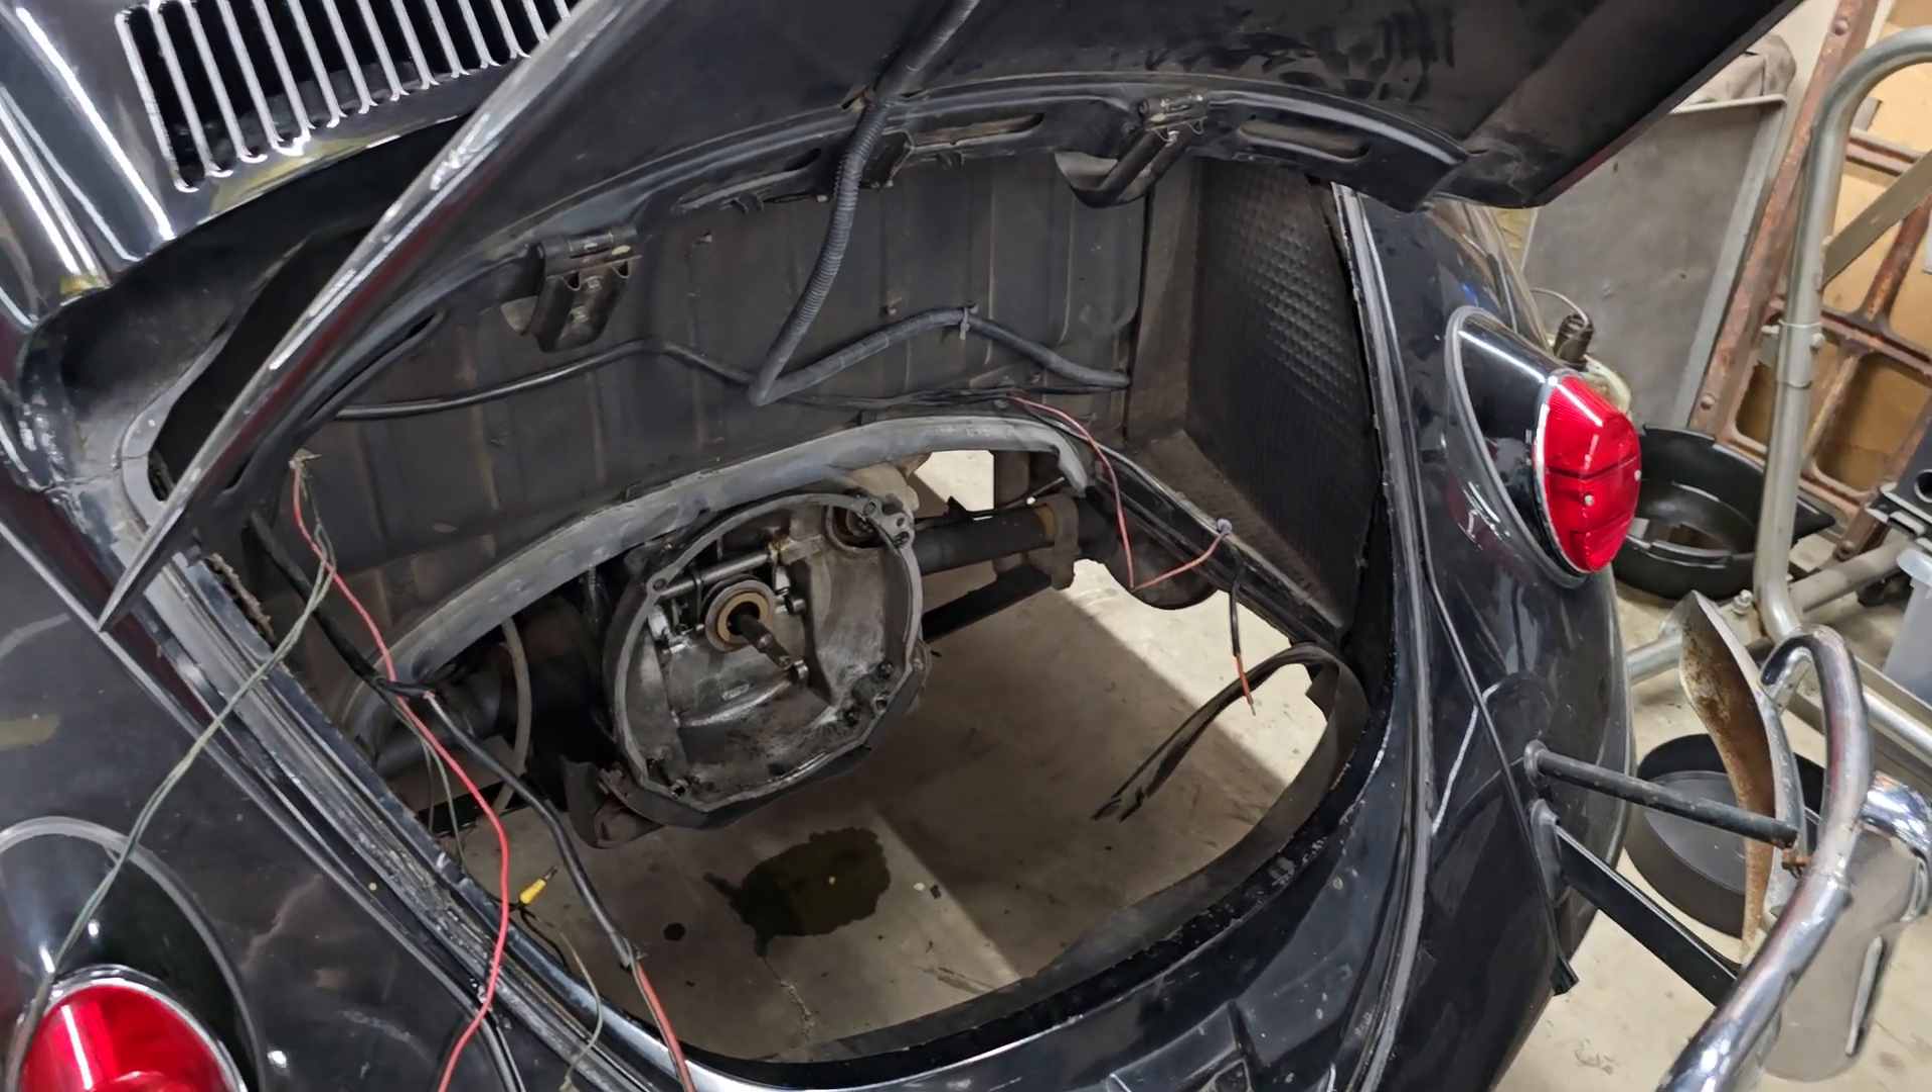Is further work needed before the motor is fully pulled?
No.